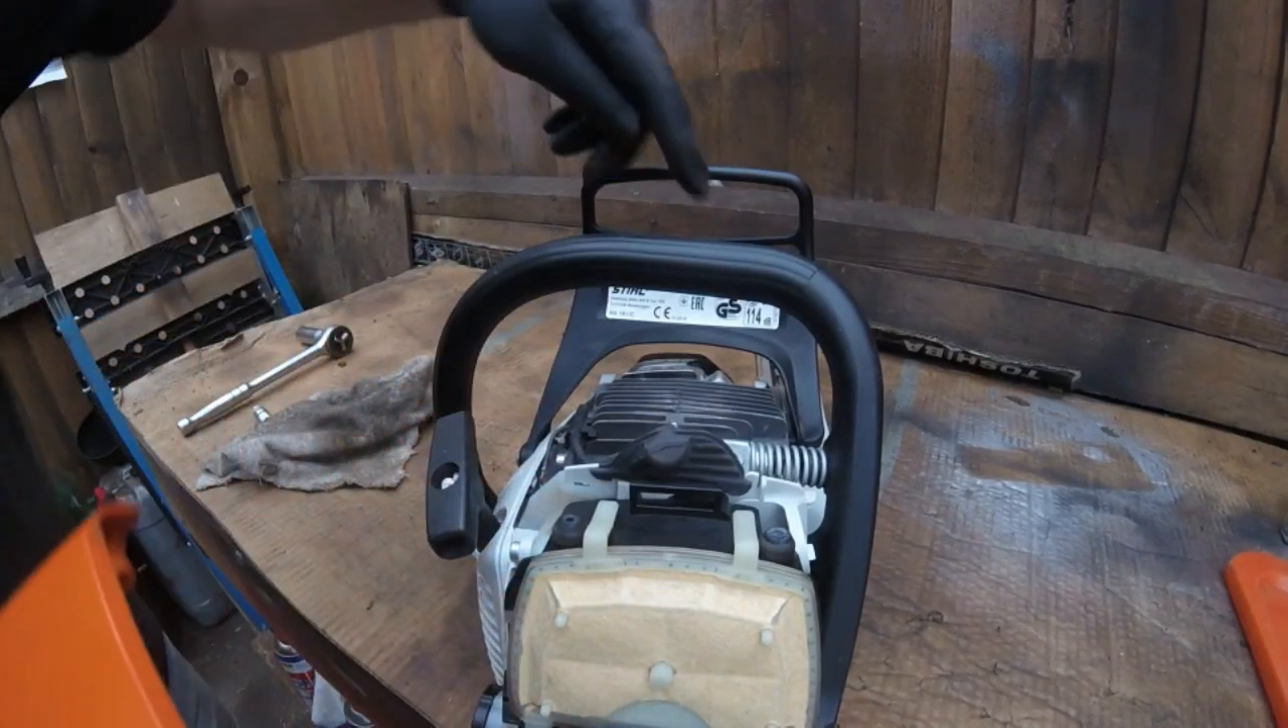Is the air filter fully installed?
Yes.